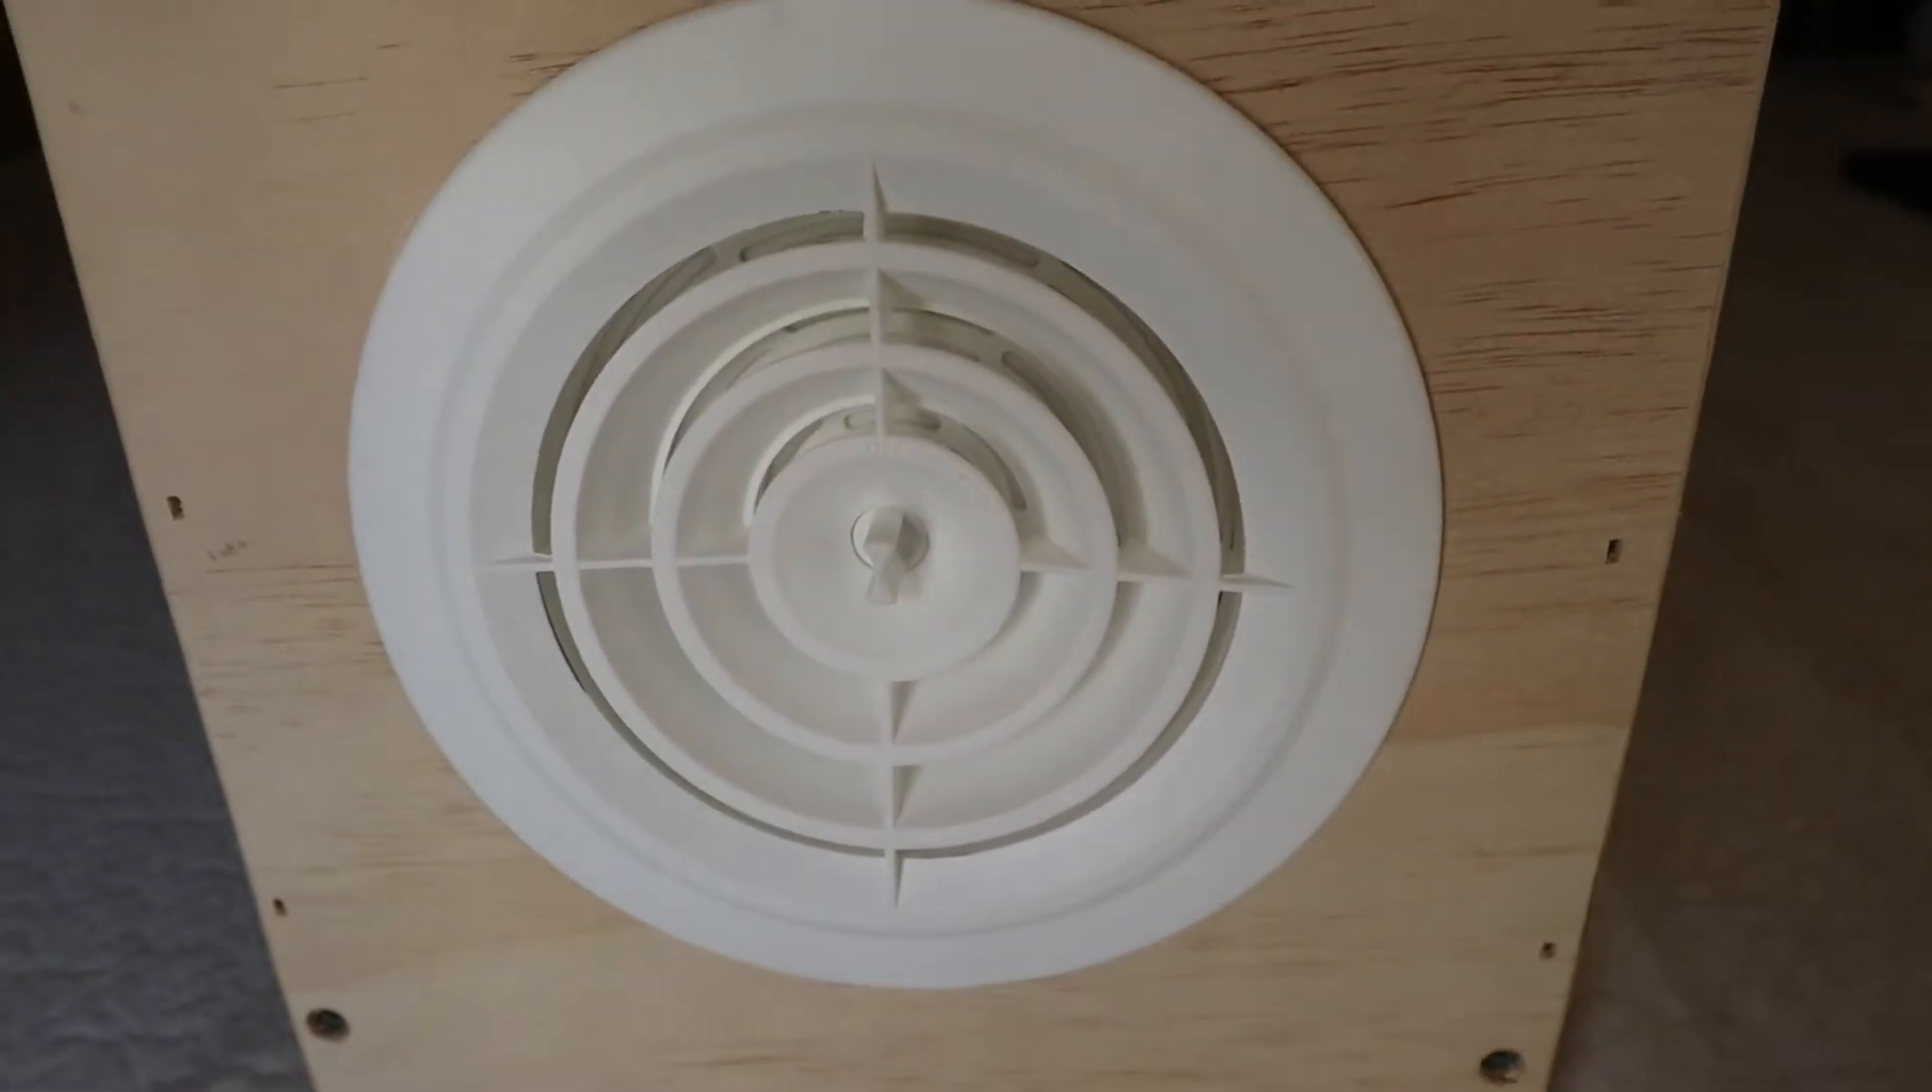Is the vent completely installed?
Yes.